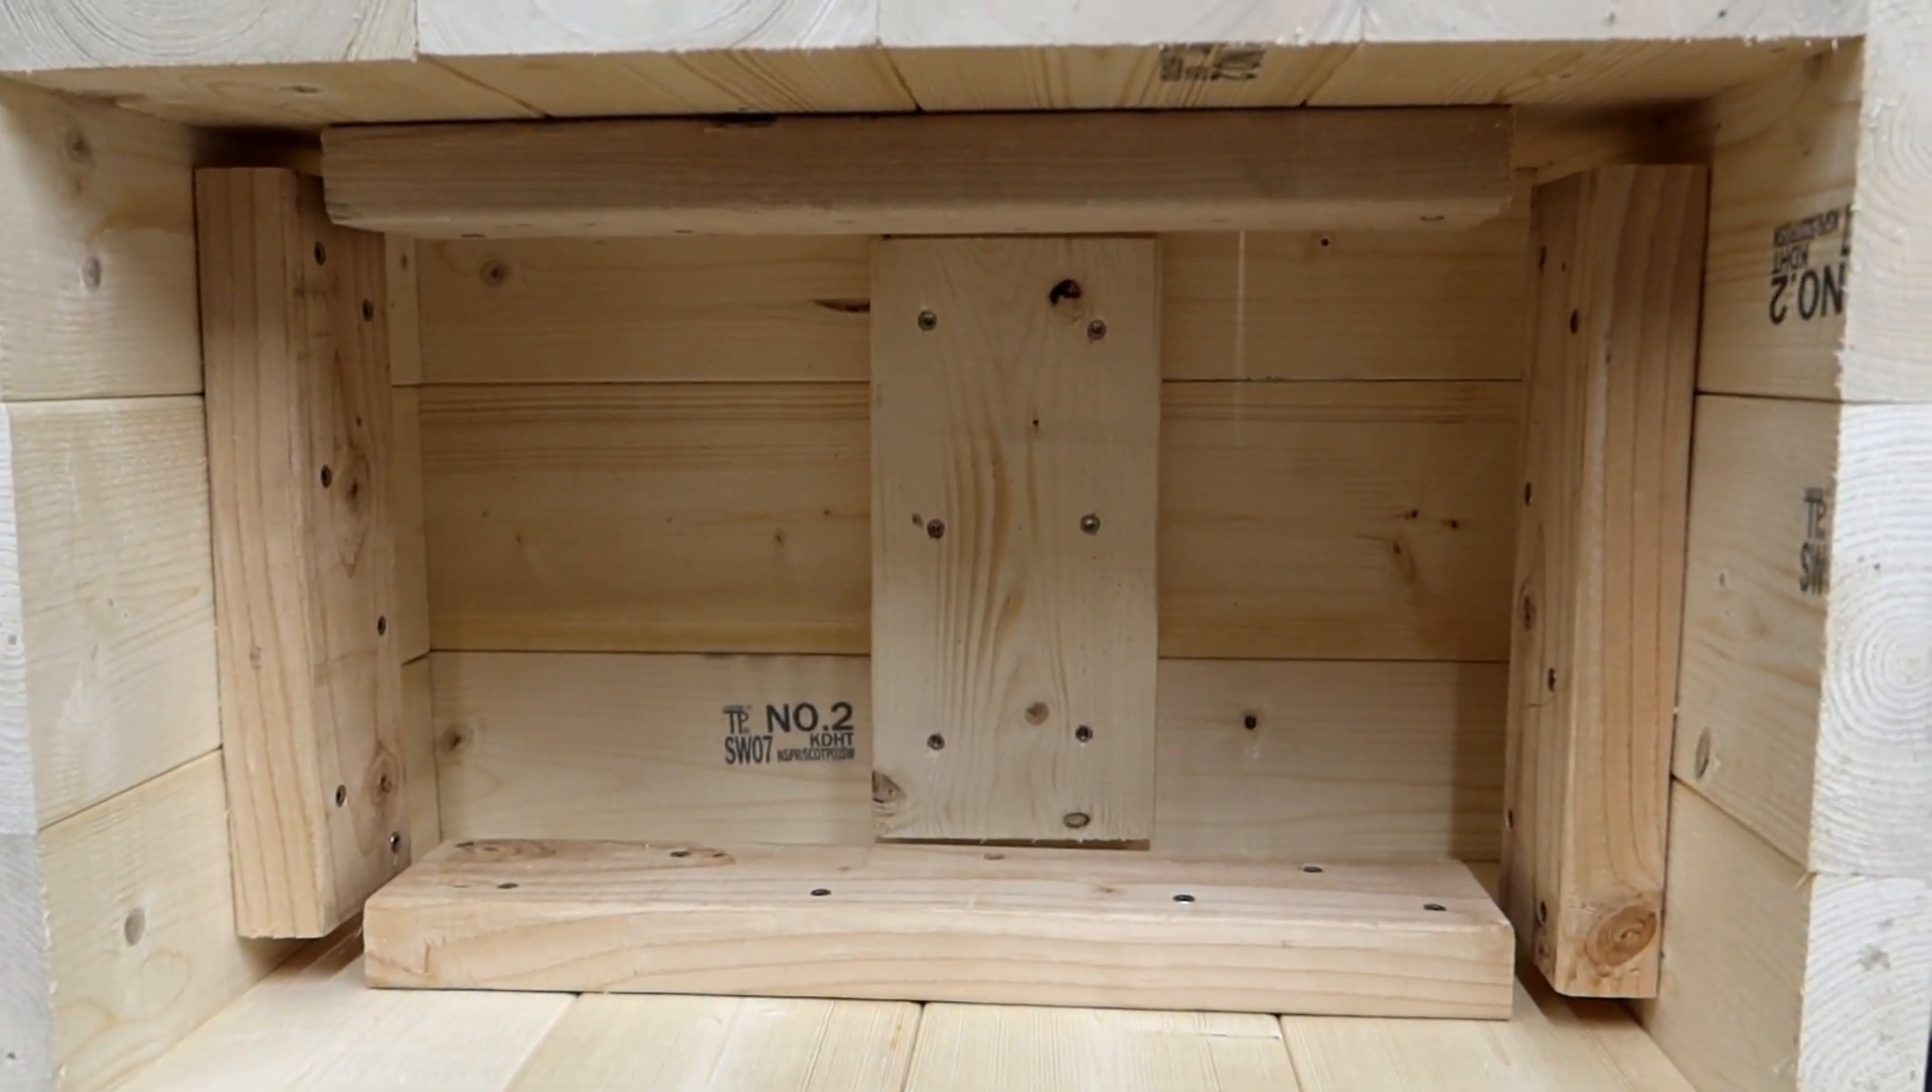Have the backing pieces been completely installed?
Yes.